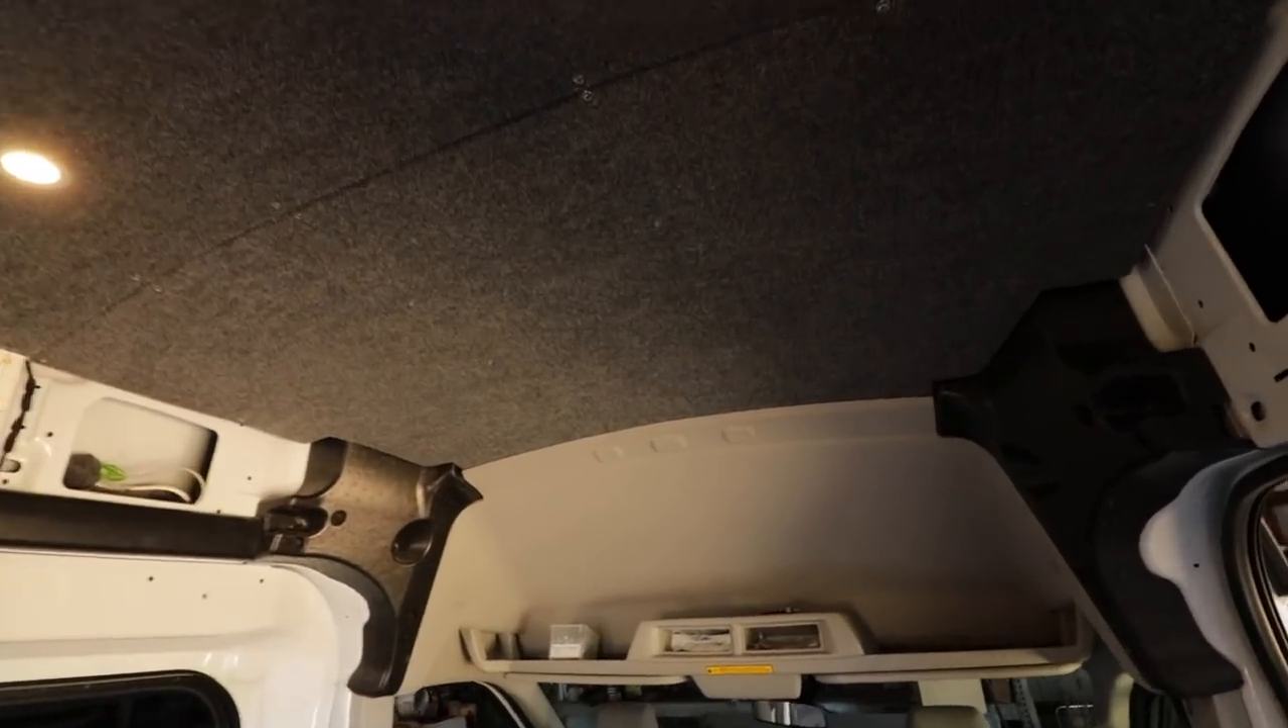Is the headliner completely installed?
Yes.